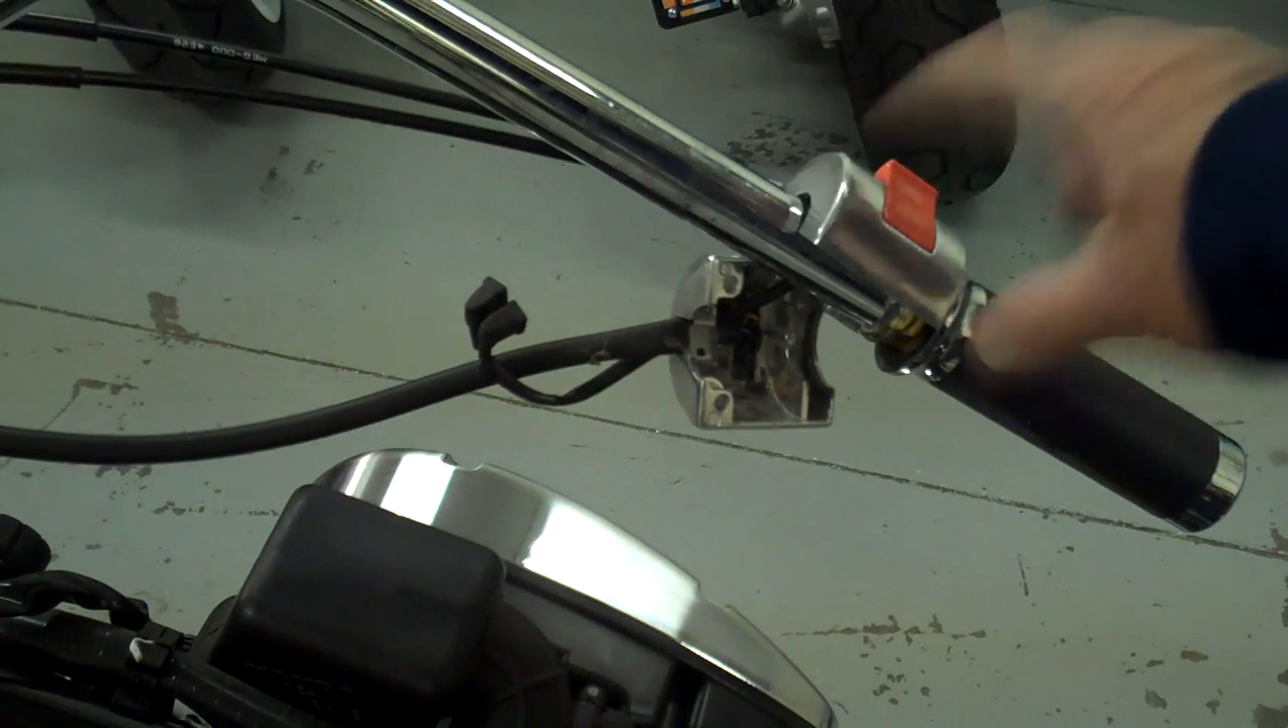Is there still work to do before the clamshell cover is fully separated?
No.